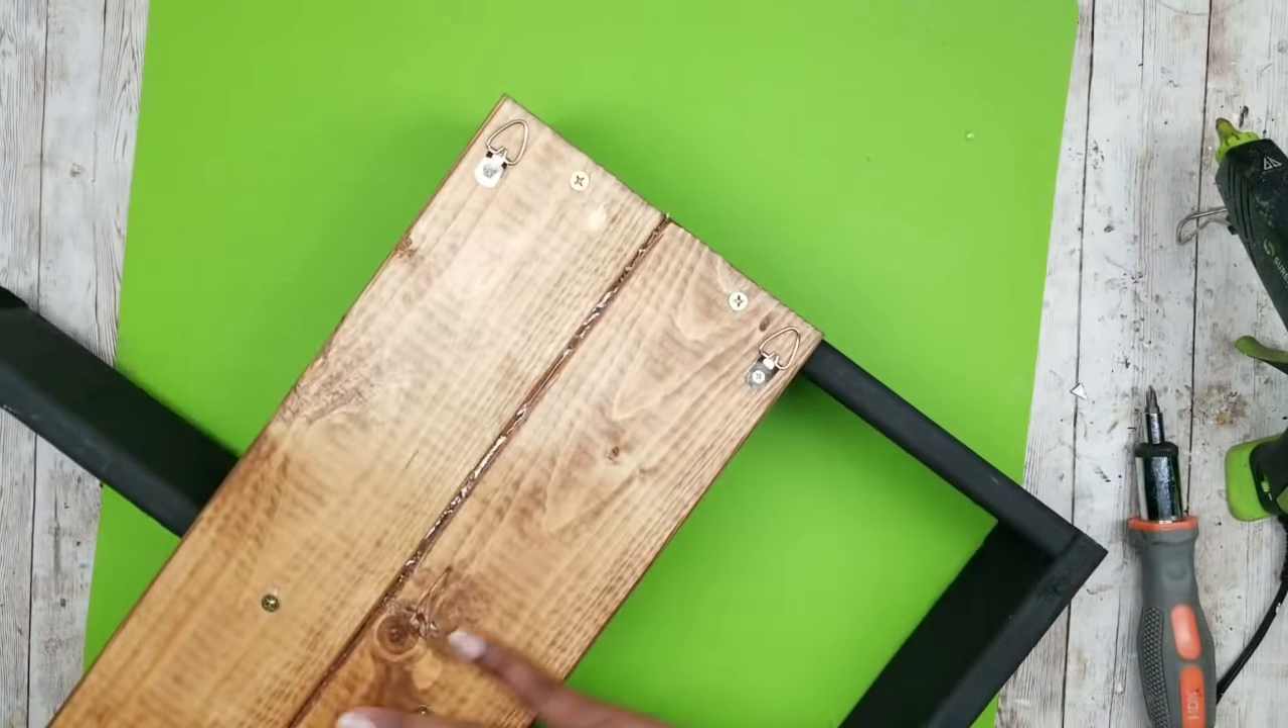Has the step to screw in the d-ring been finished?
Yes.